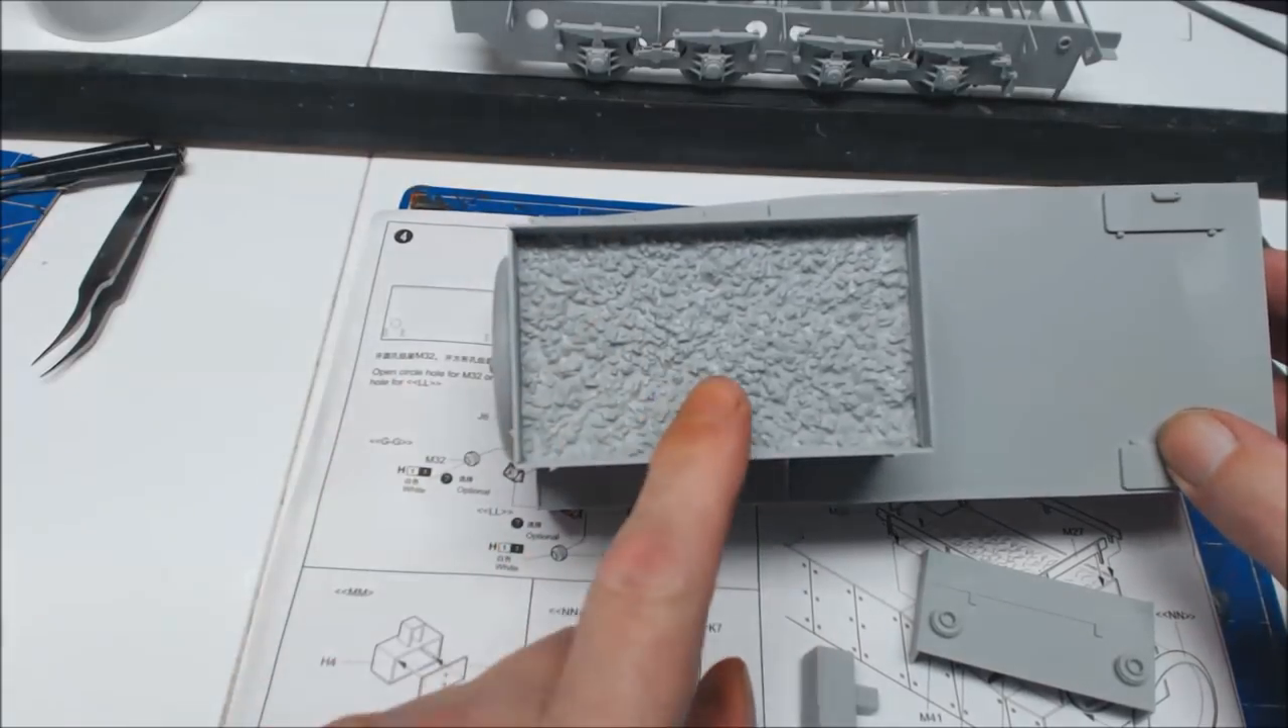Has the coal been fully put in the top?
Yes.